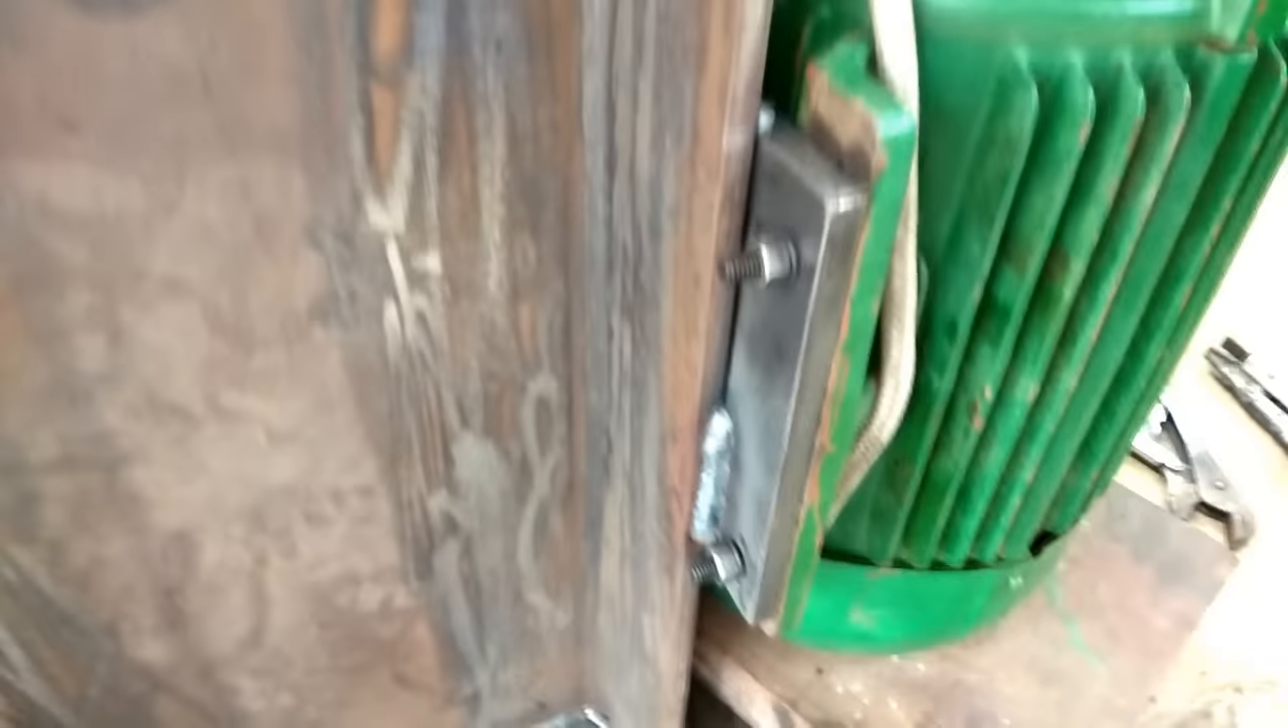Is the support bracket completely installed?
Yes.